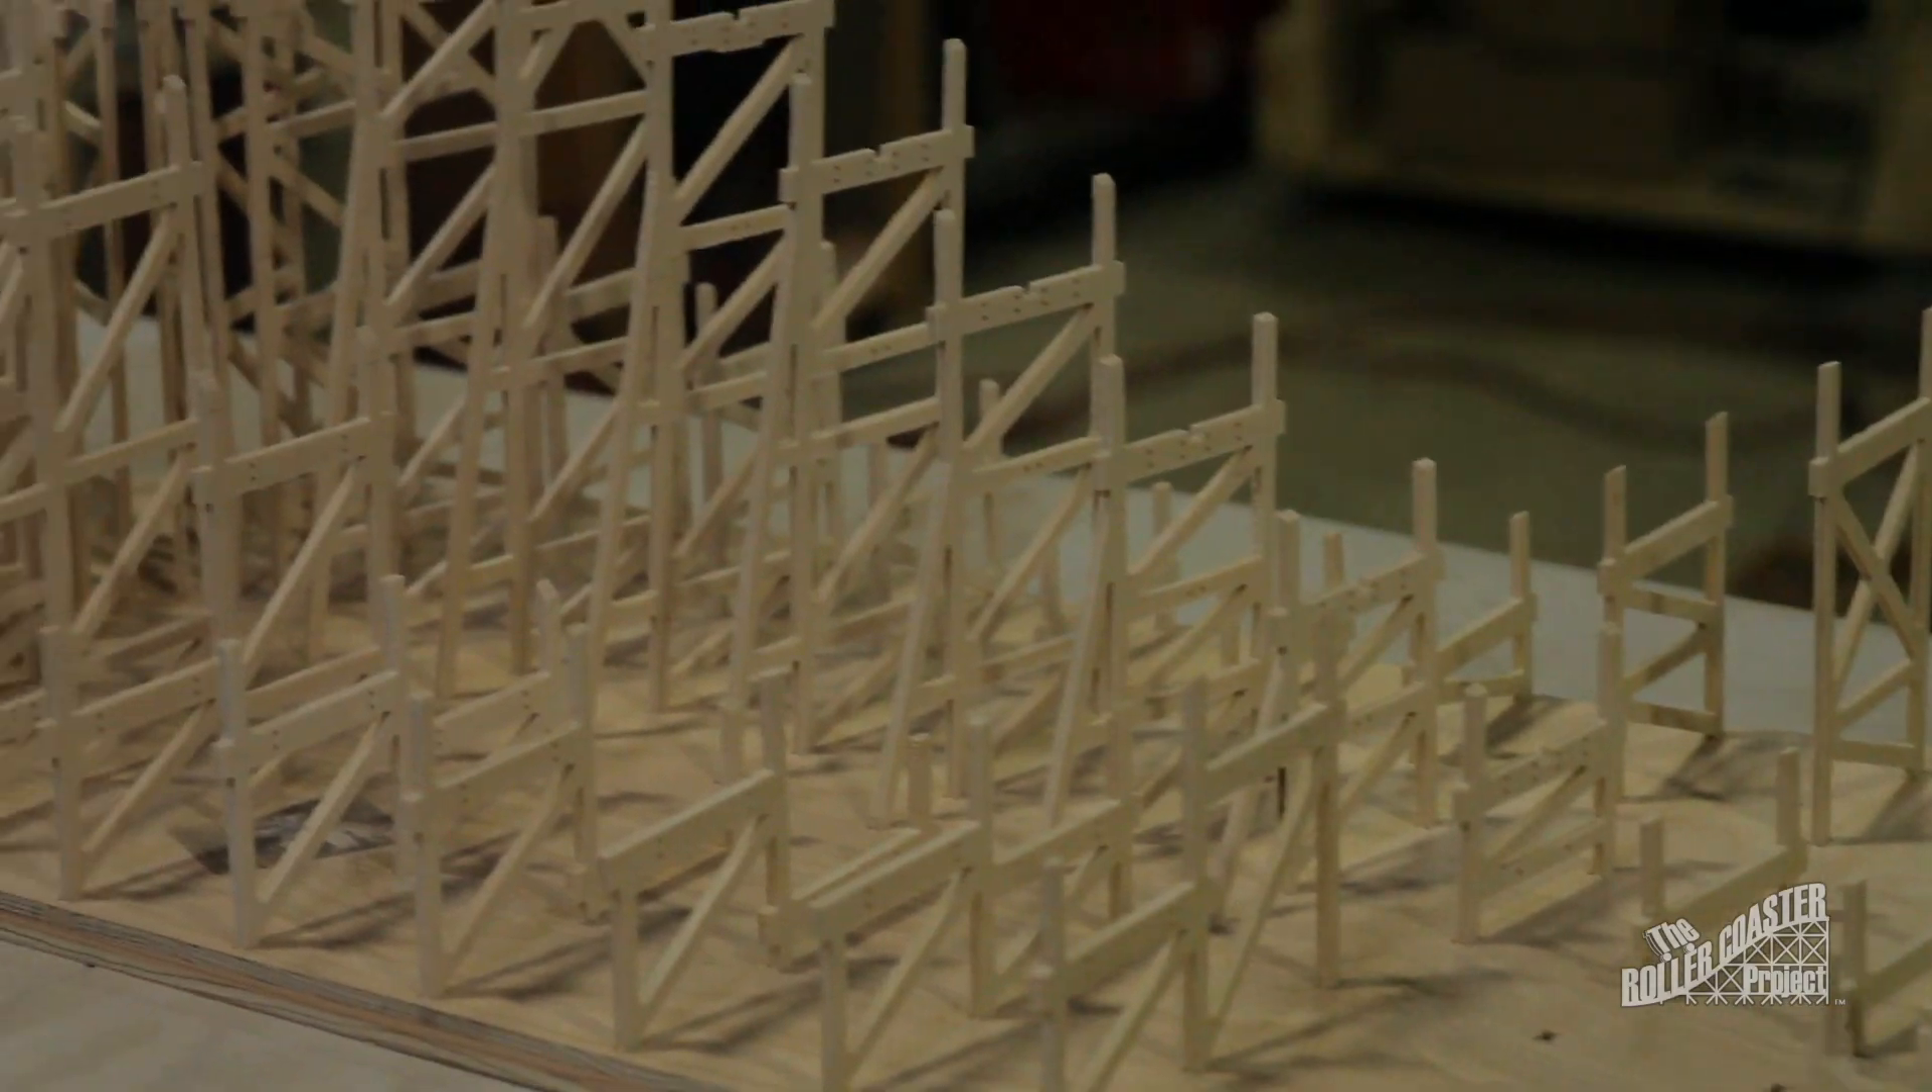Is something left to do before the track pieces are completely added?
Yes.